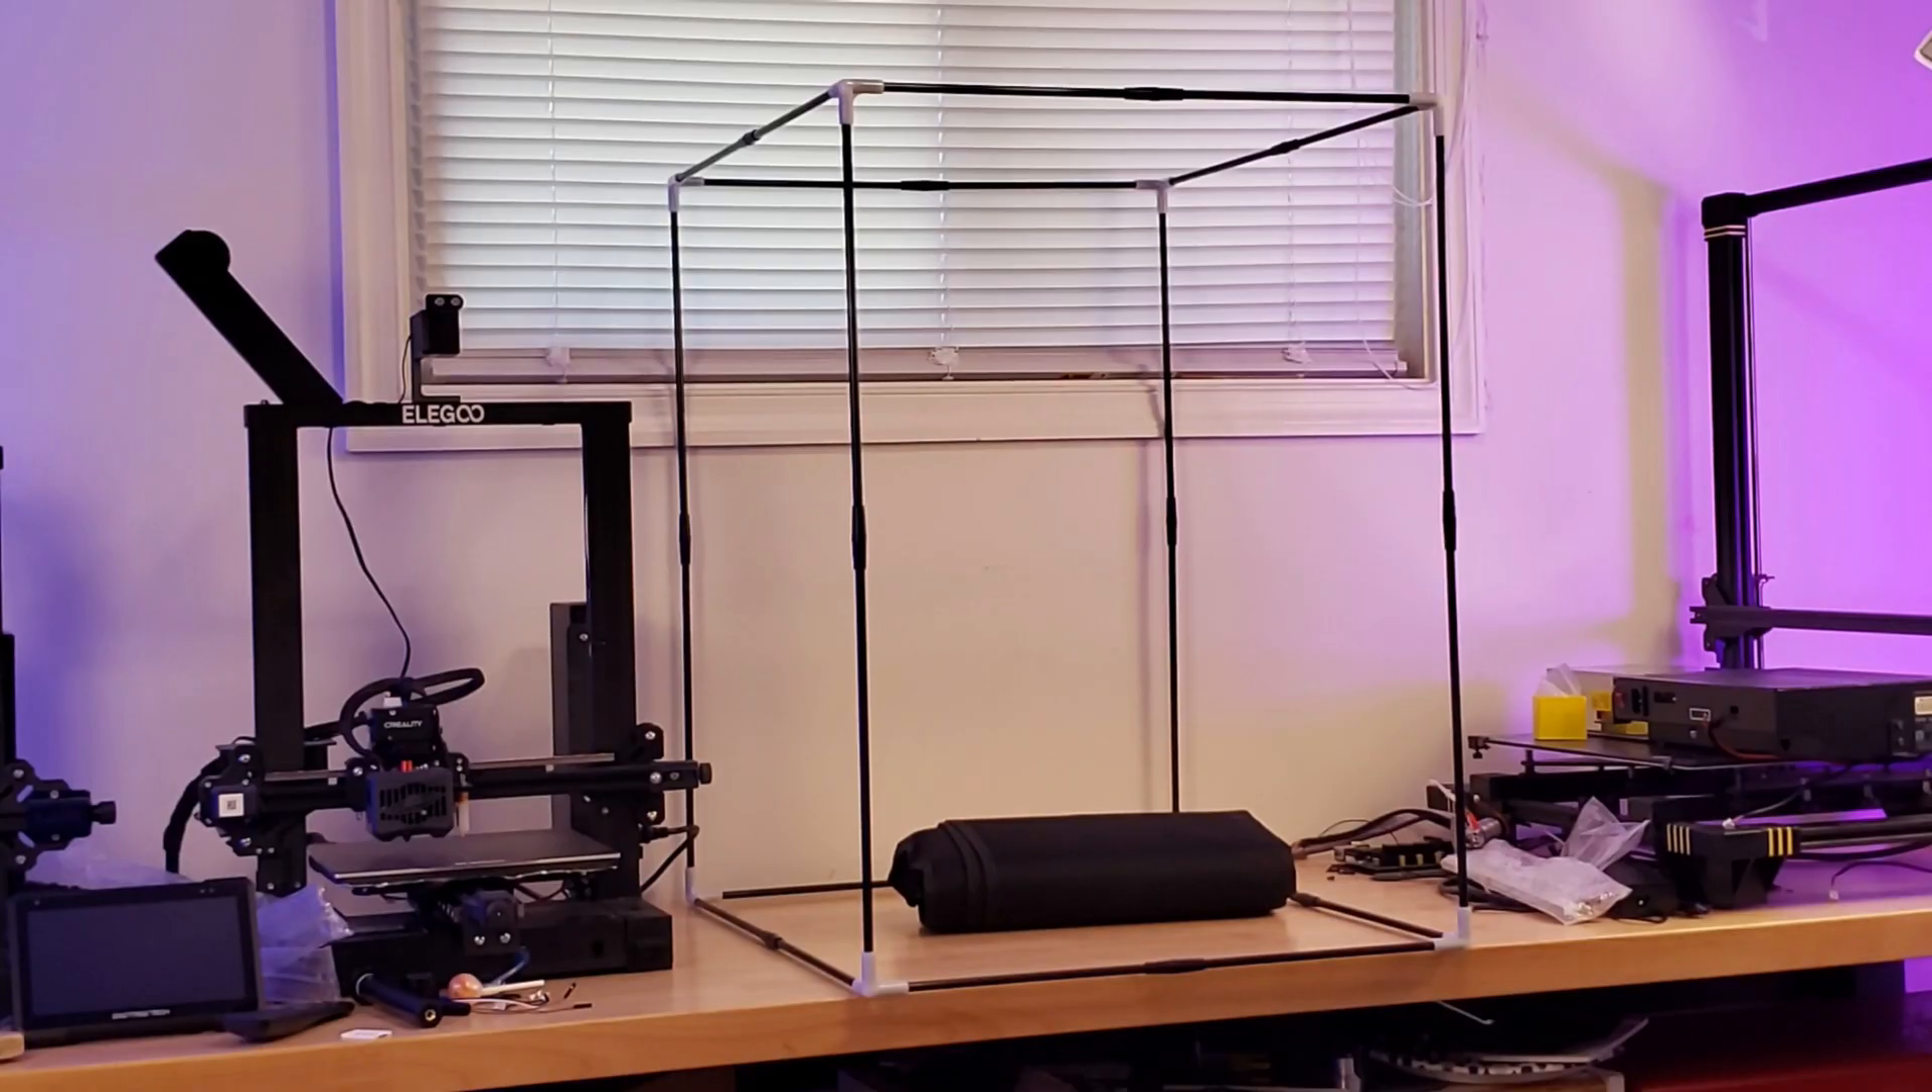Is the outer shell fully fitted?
No.